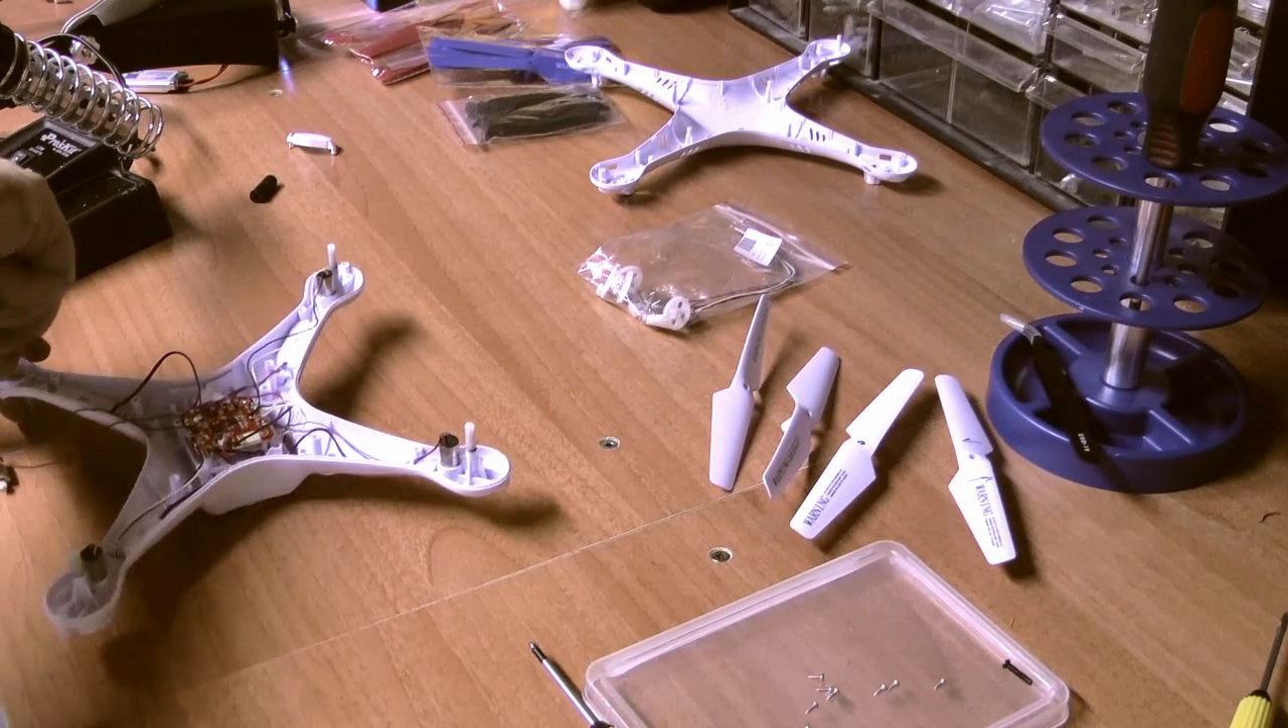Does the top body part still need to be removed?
No.